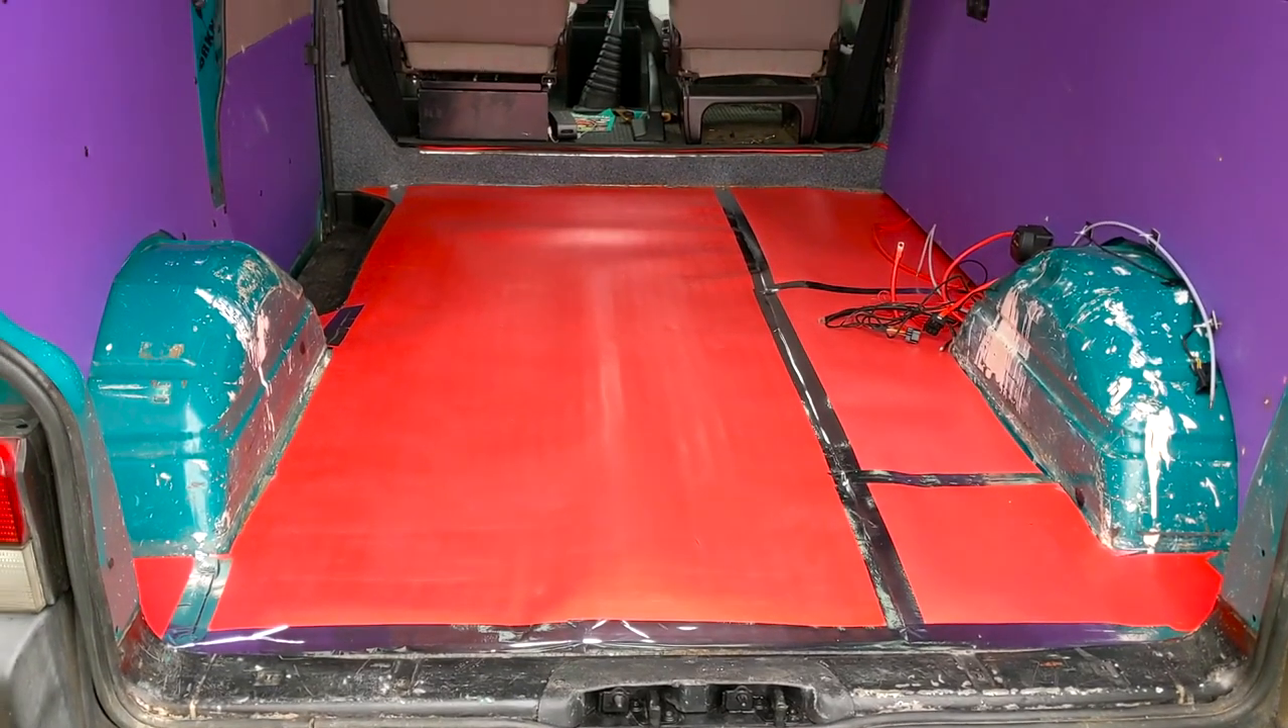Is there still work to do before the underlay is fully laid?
No.